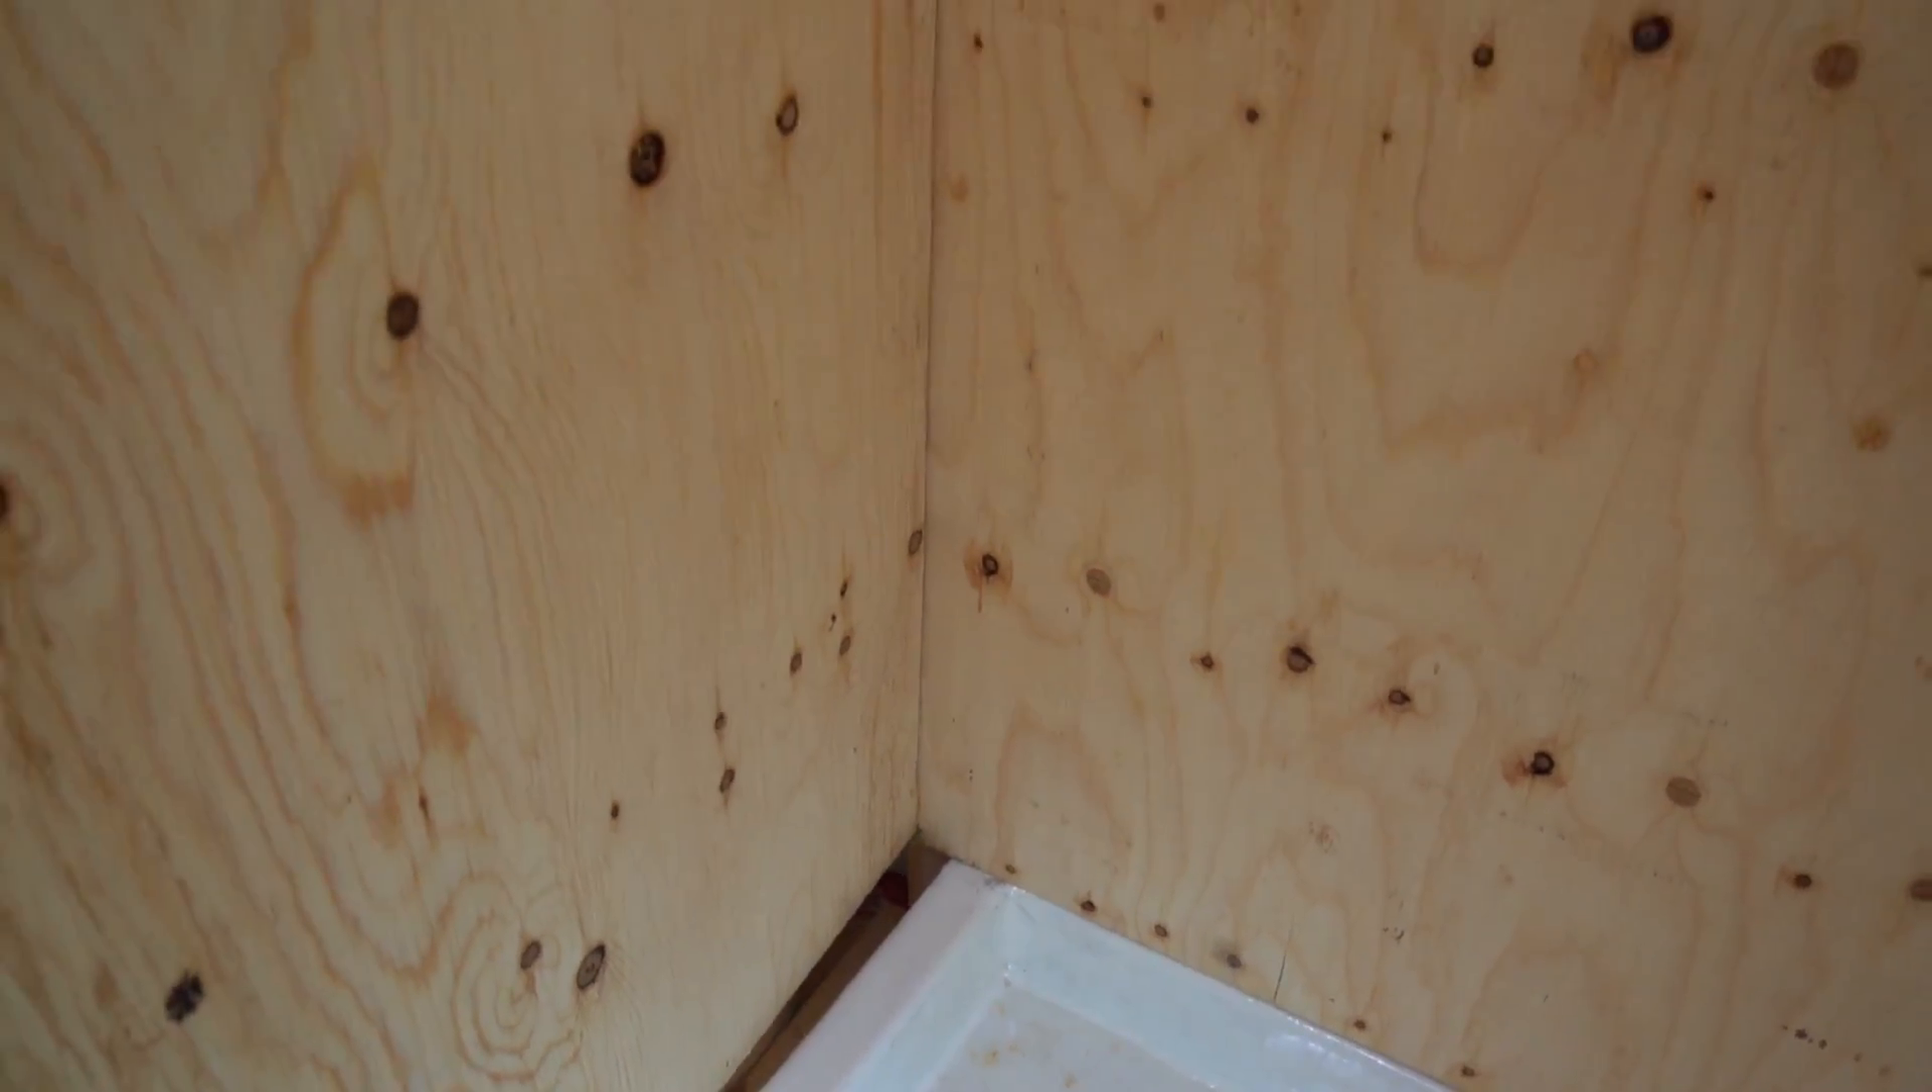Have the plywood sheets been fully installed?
Yes.